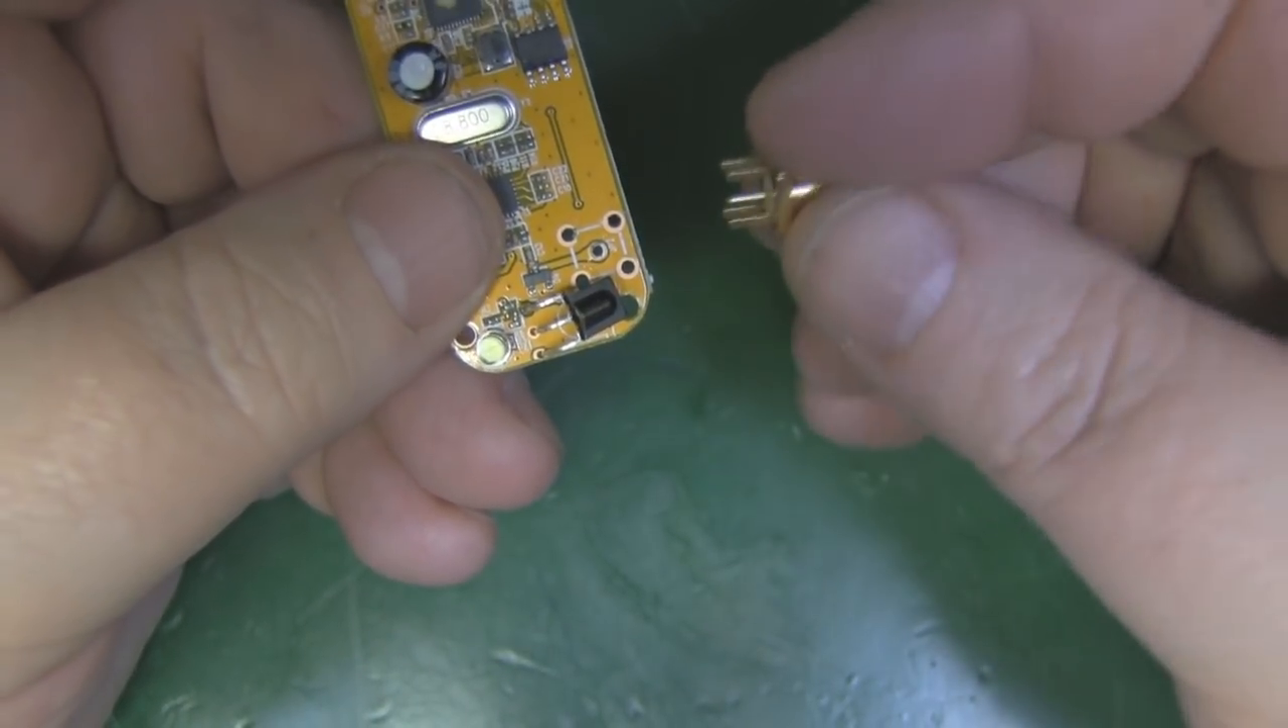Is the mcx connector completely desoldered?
Yes.